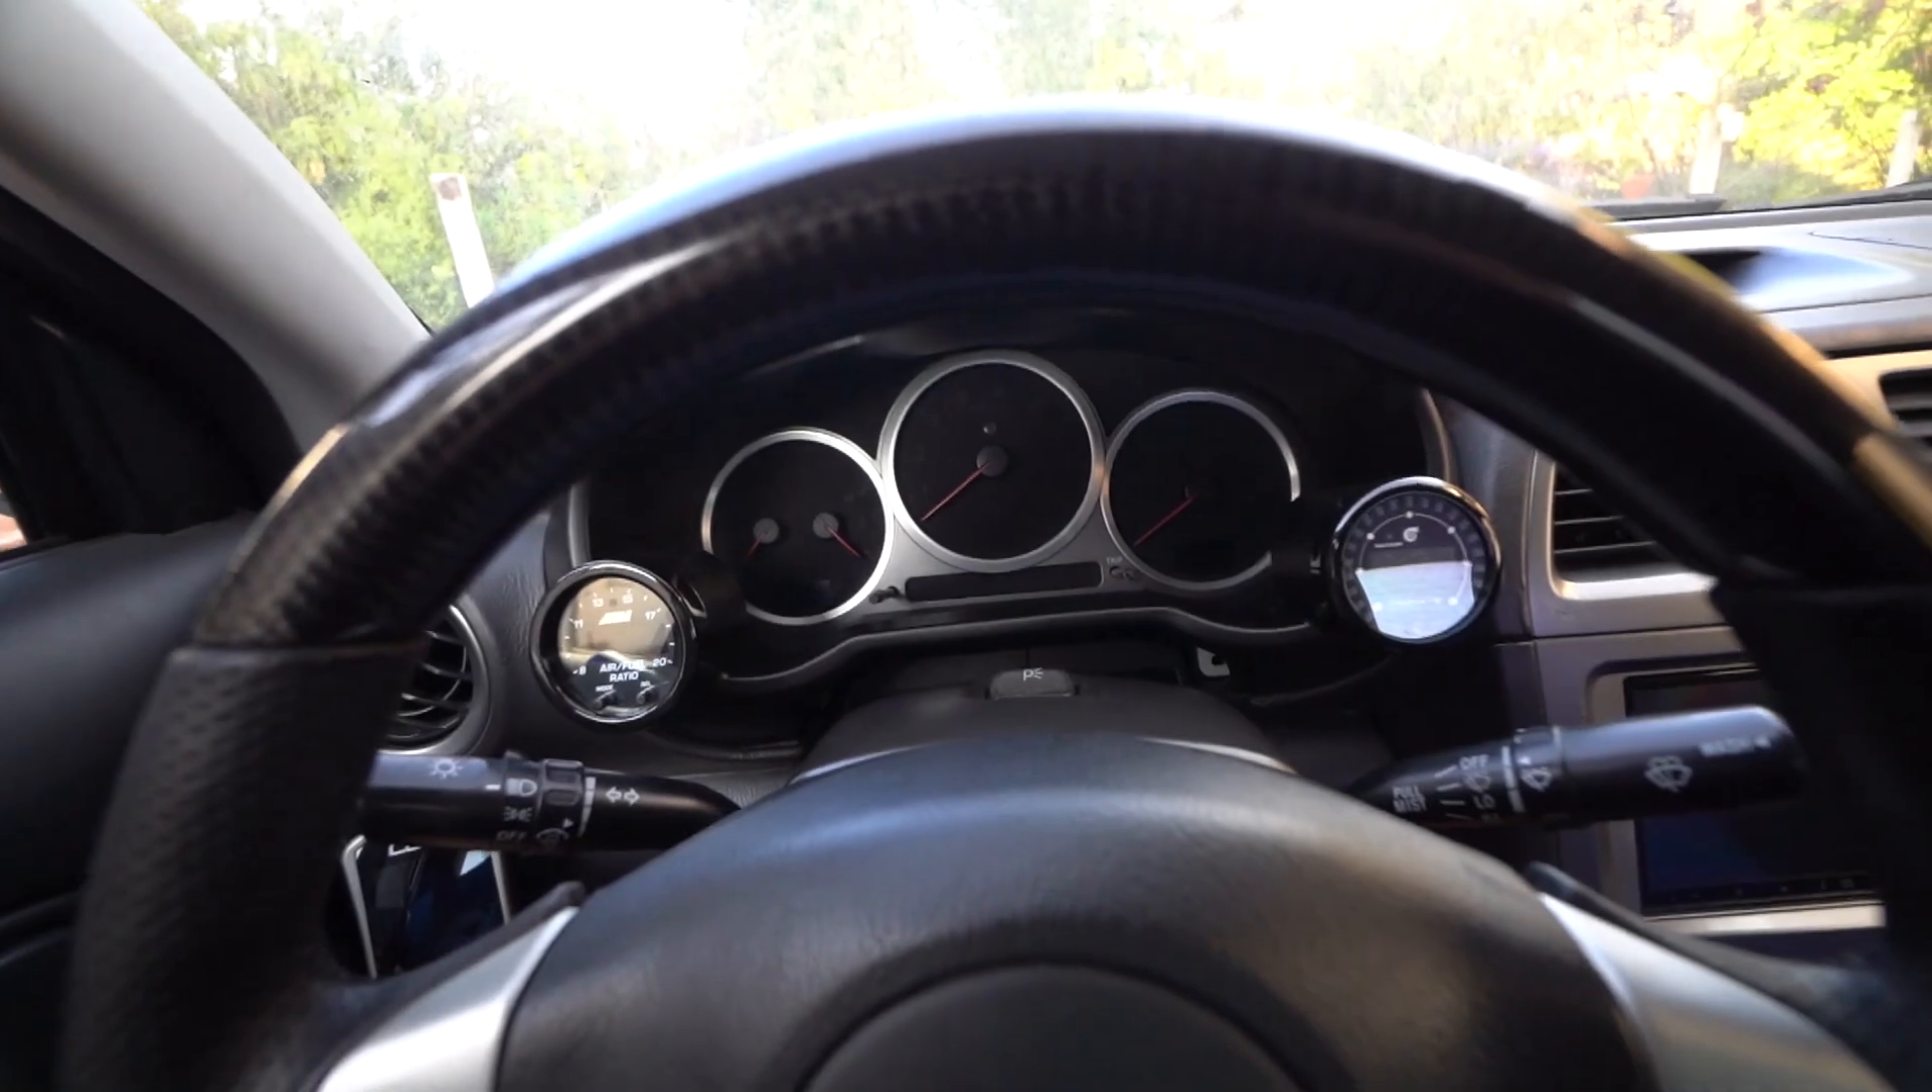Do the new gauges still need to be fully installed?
No.